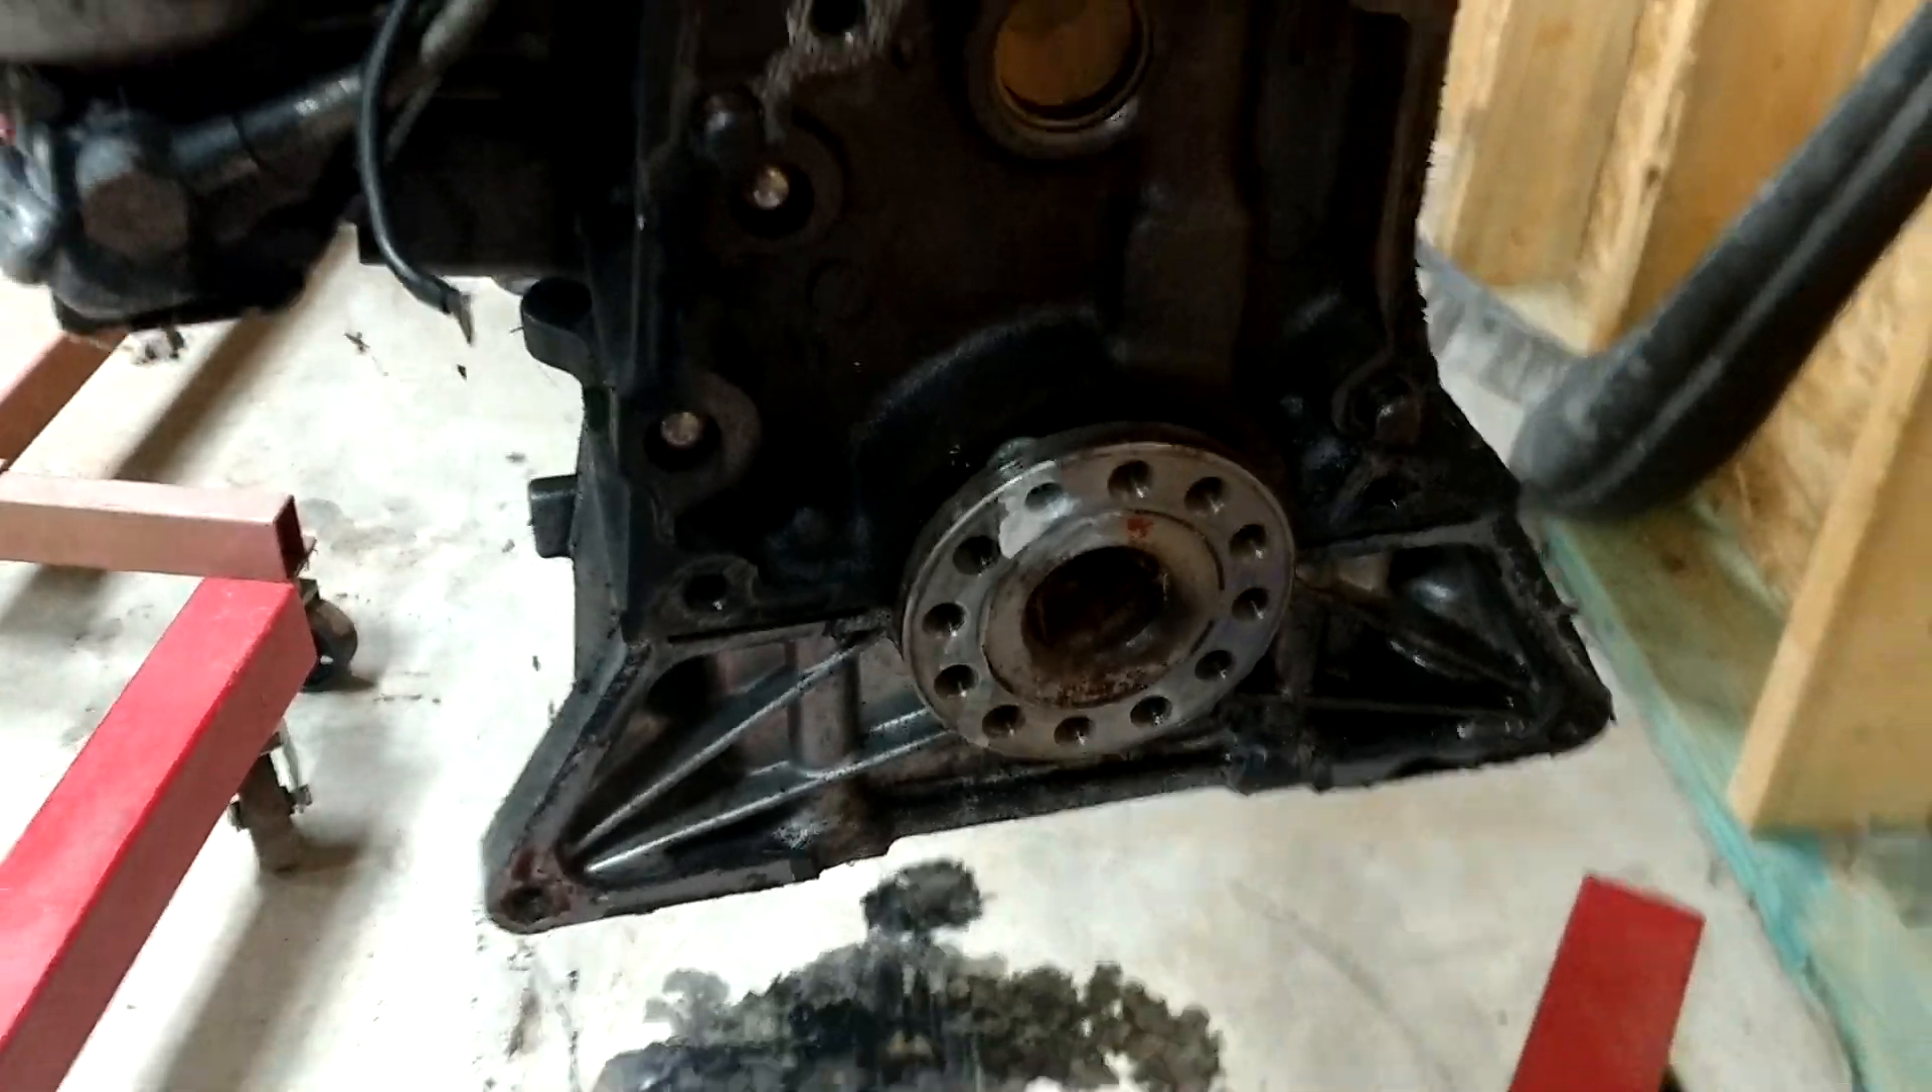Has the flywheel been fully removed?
Yes.